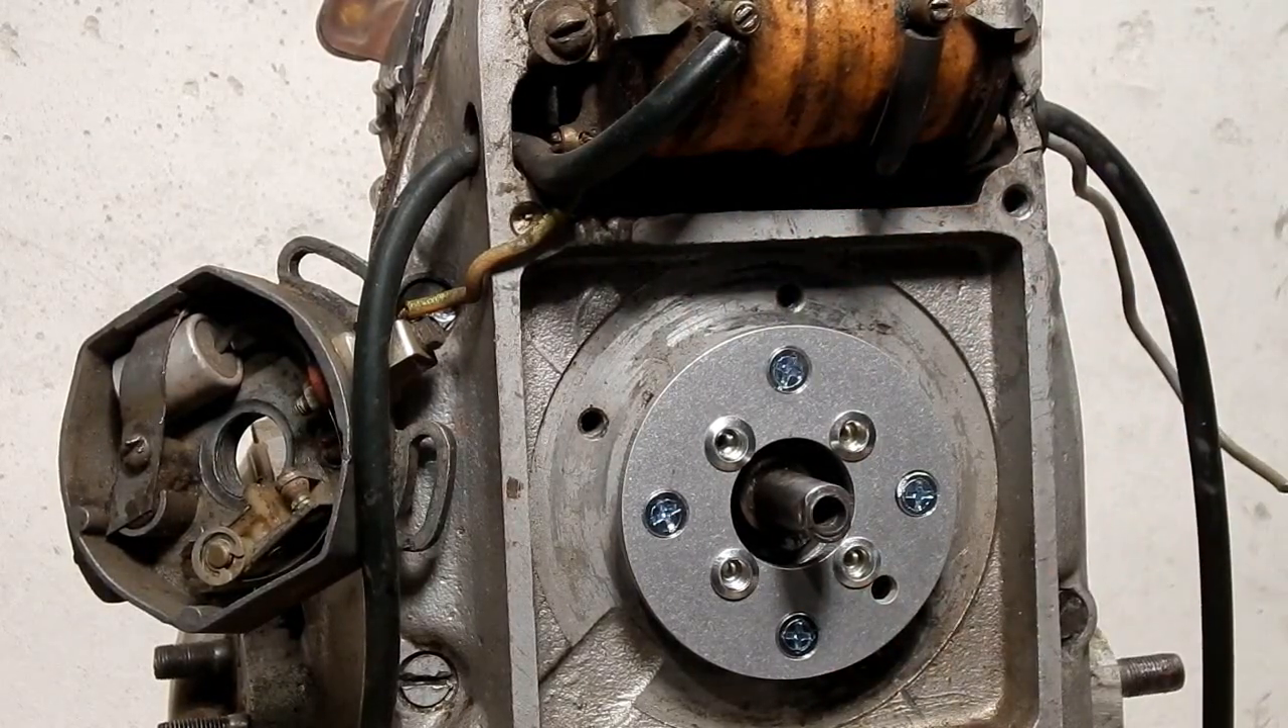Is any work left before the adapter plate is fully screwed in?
No.